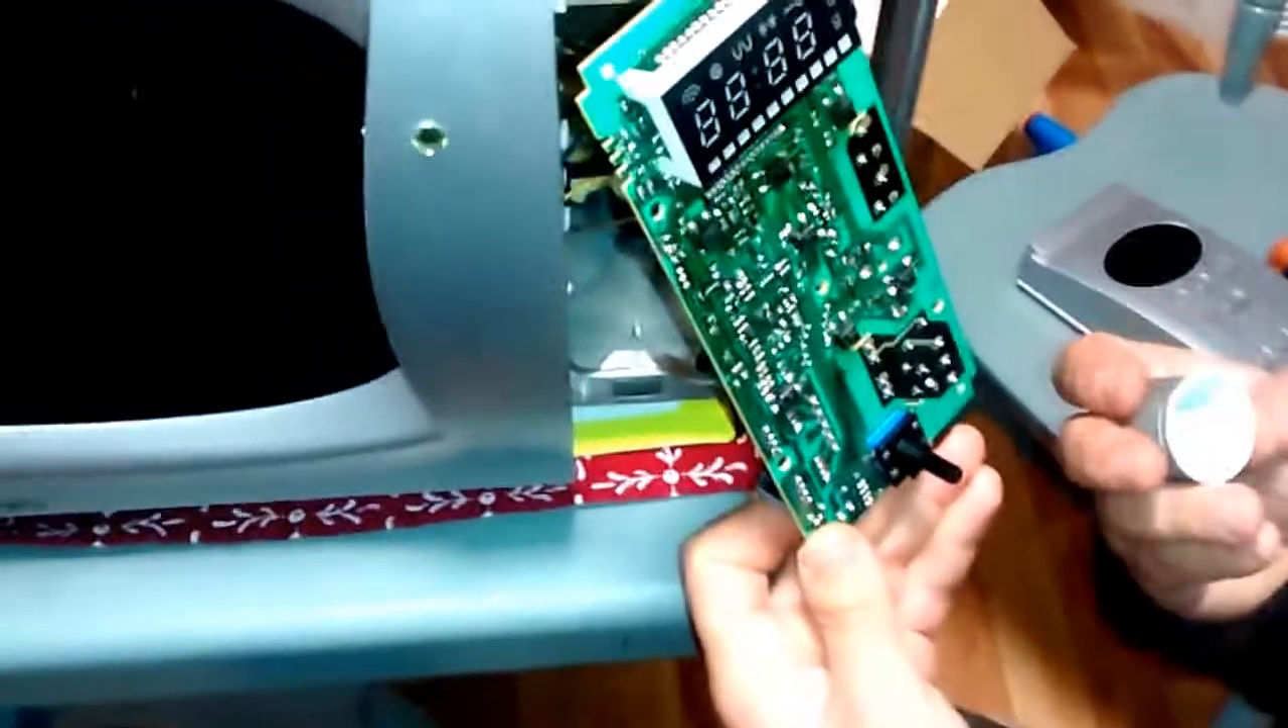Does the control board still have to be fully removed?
No.